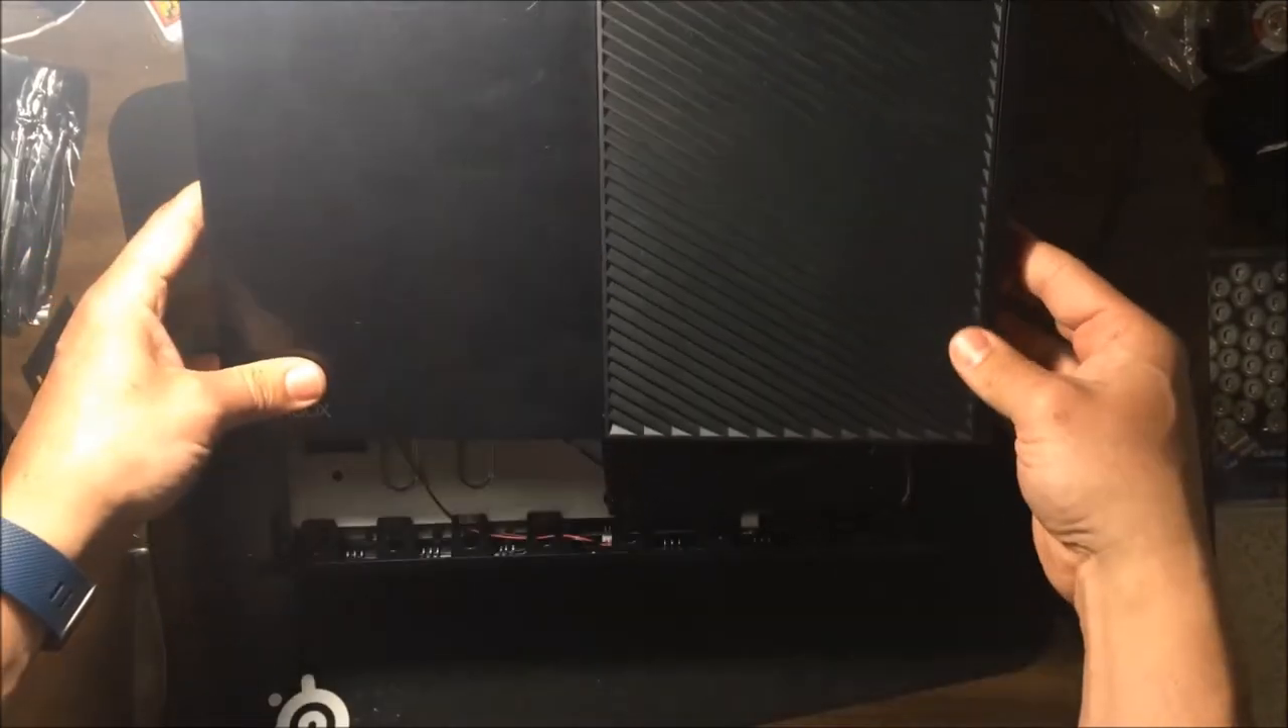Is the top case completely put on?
No.